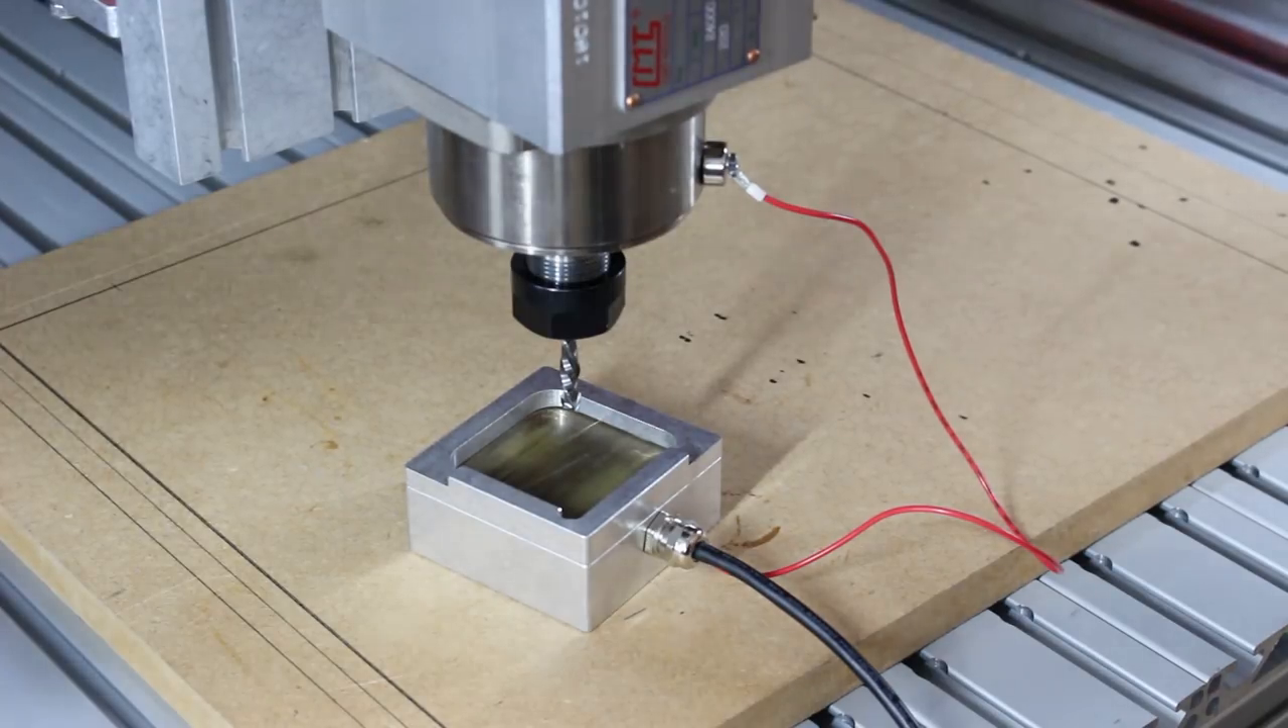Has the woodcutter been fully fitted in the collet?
Yes.